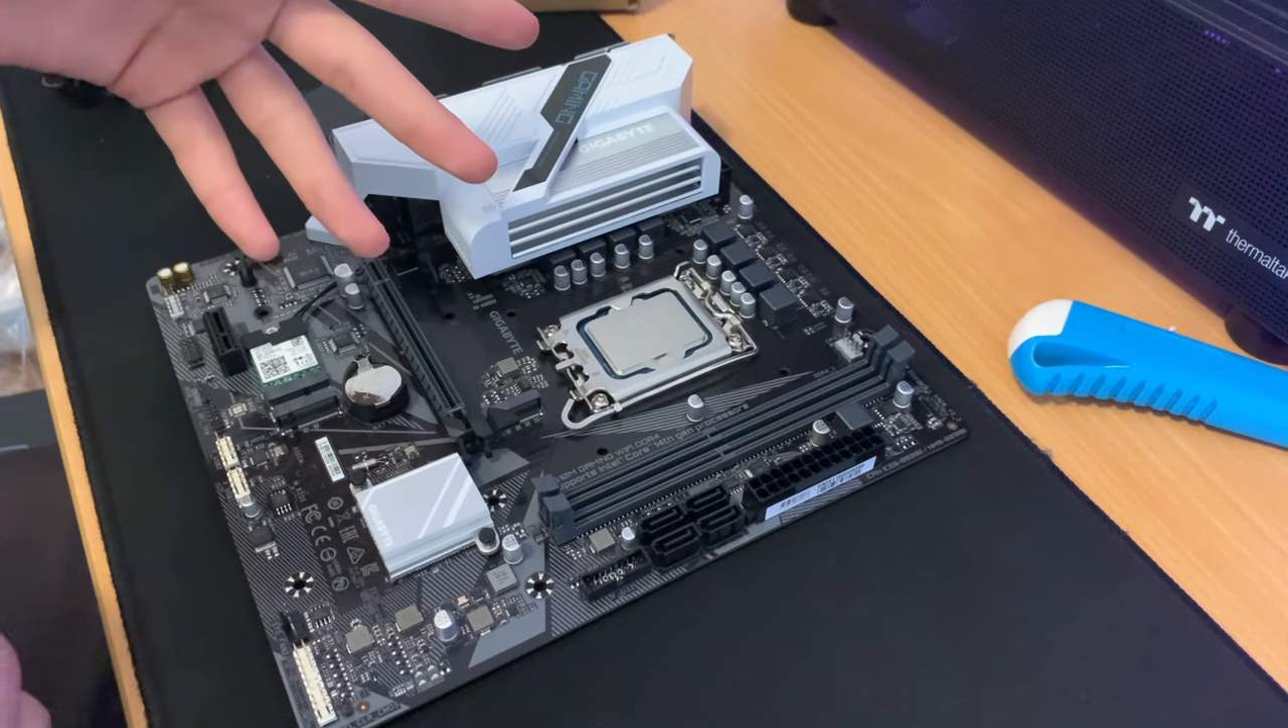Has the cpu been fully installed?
Yes.